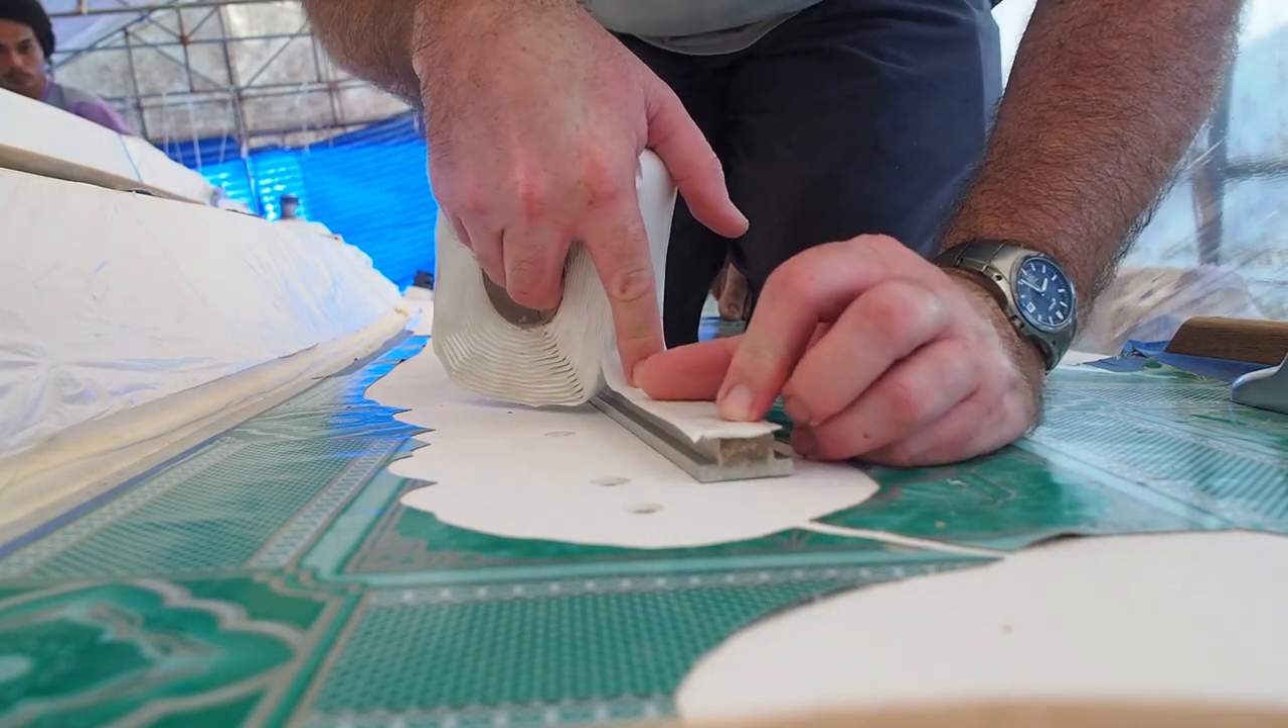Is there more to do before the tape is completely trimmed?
Yes.